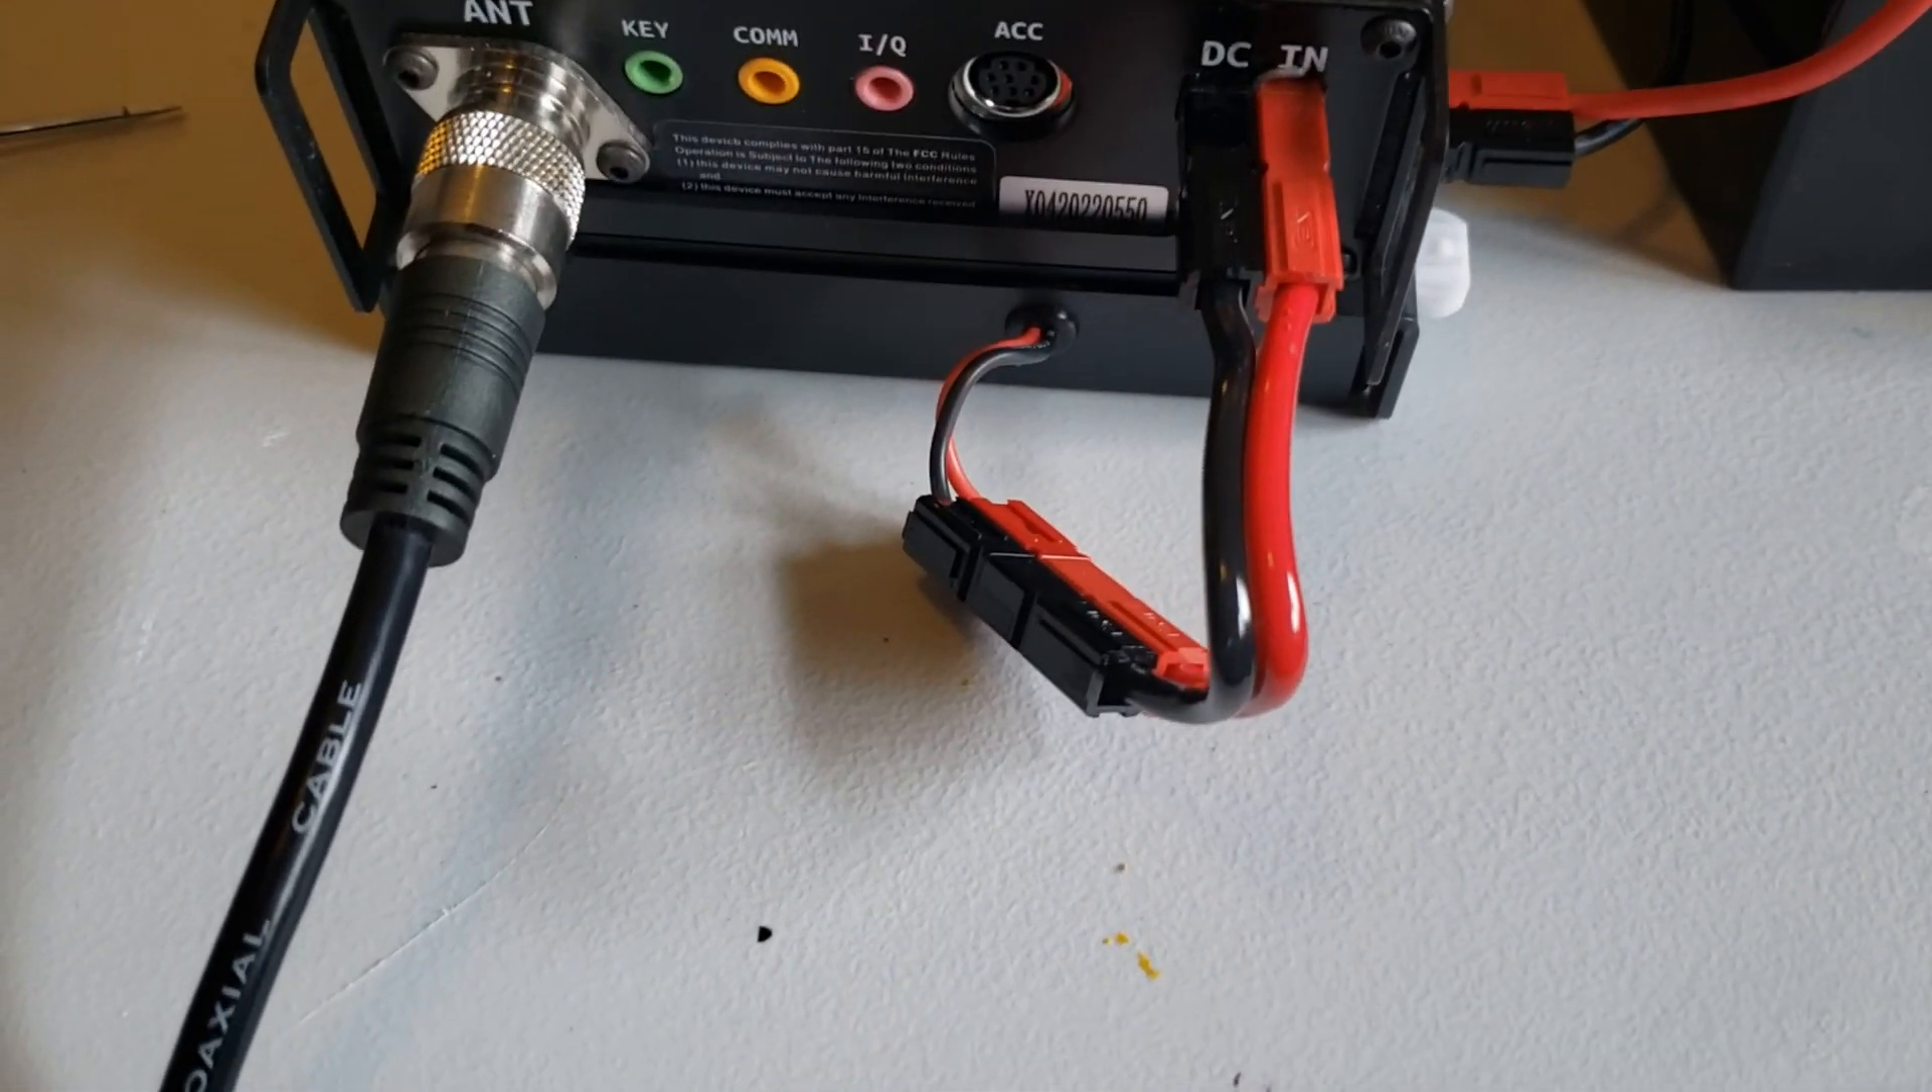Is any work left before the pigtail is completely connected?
No.